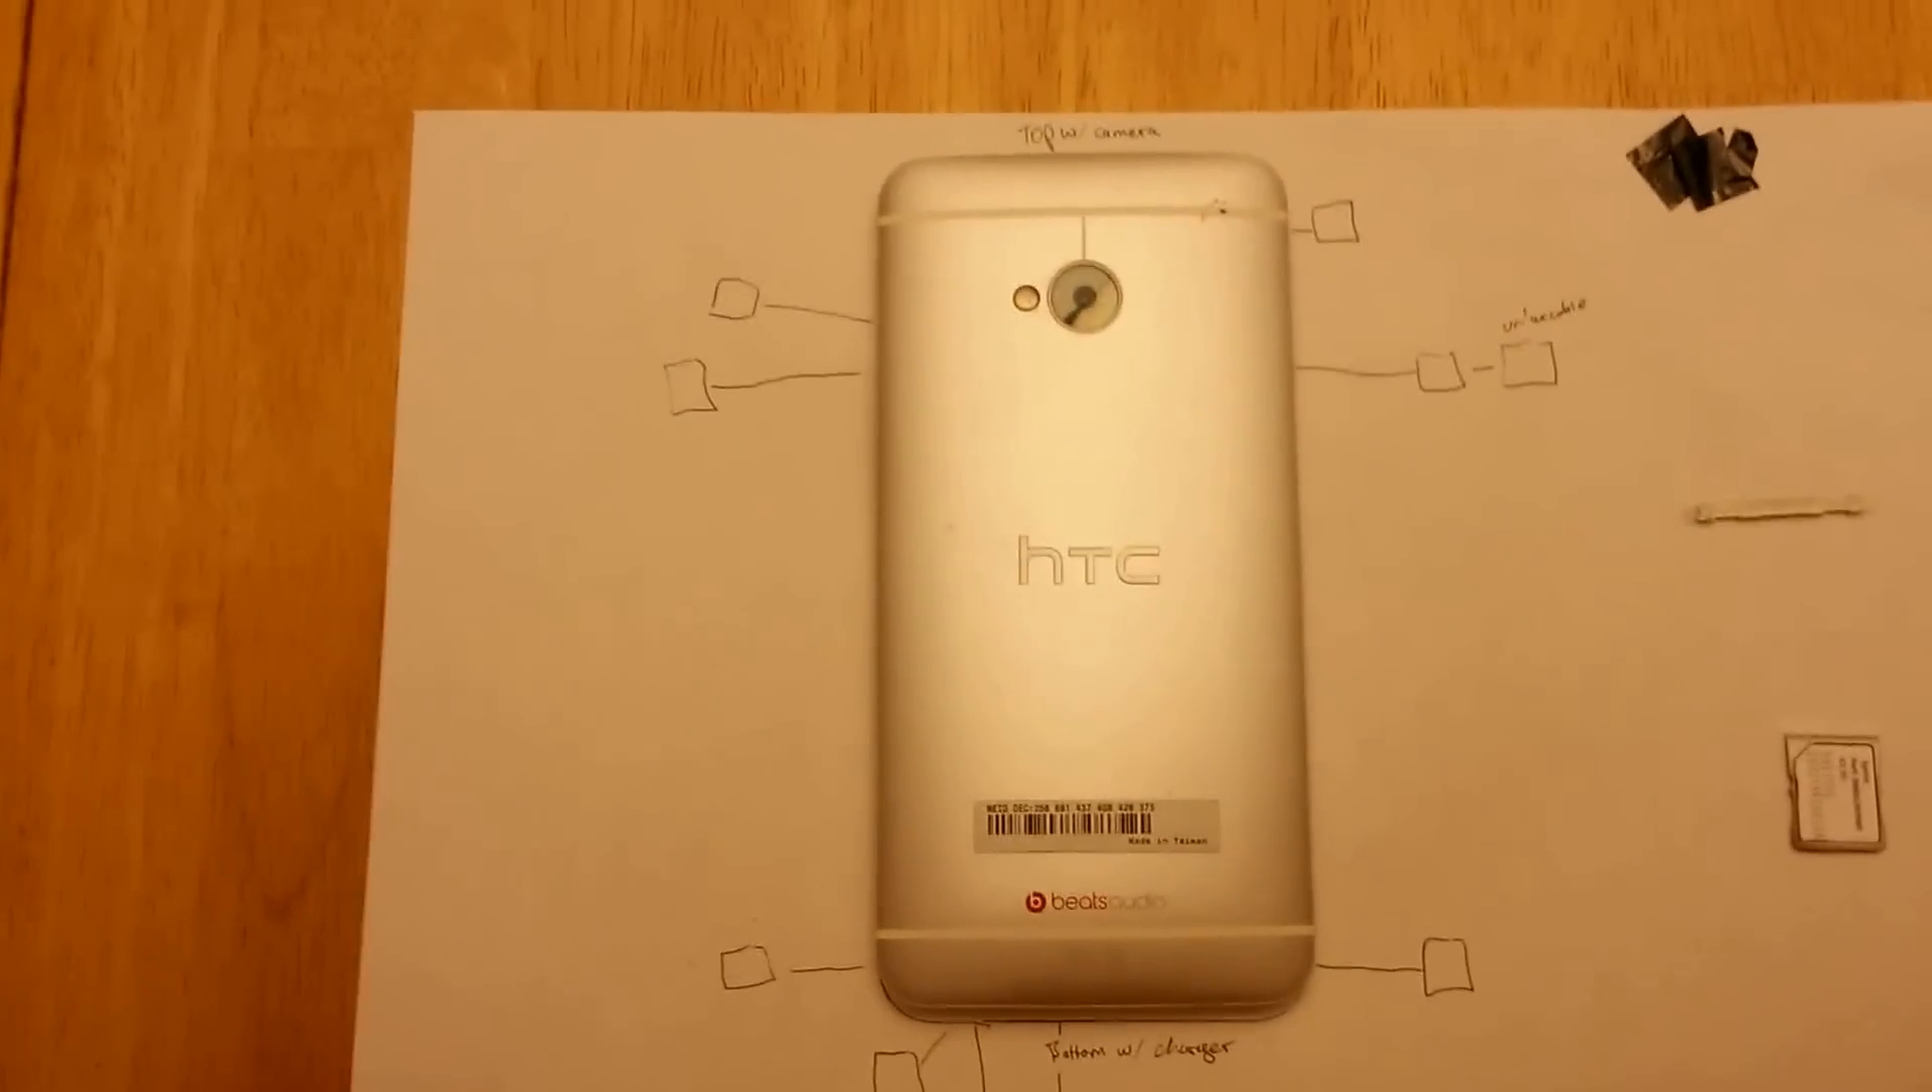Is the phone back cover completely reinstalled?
Yes.